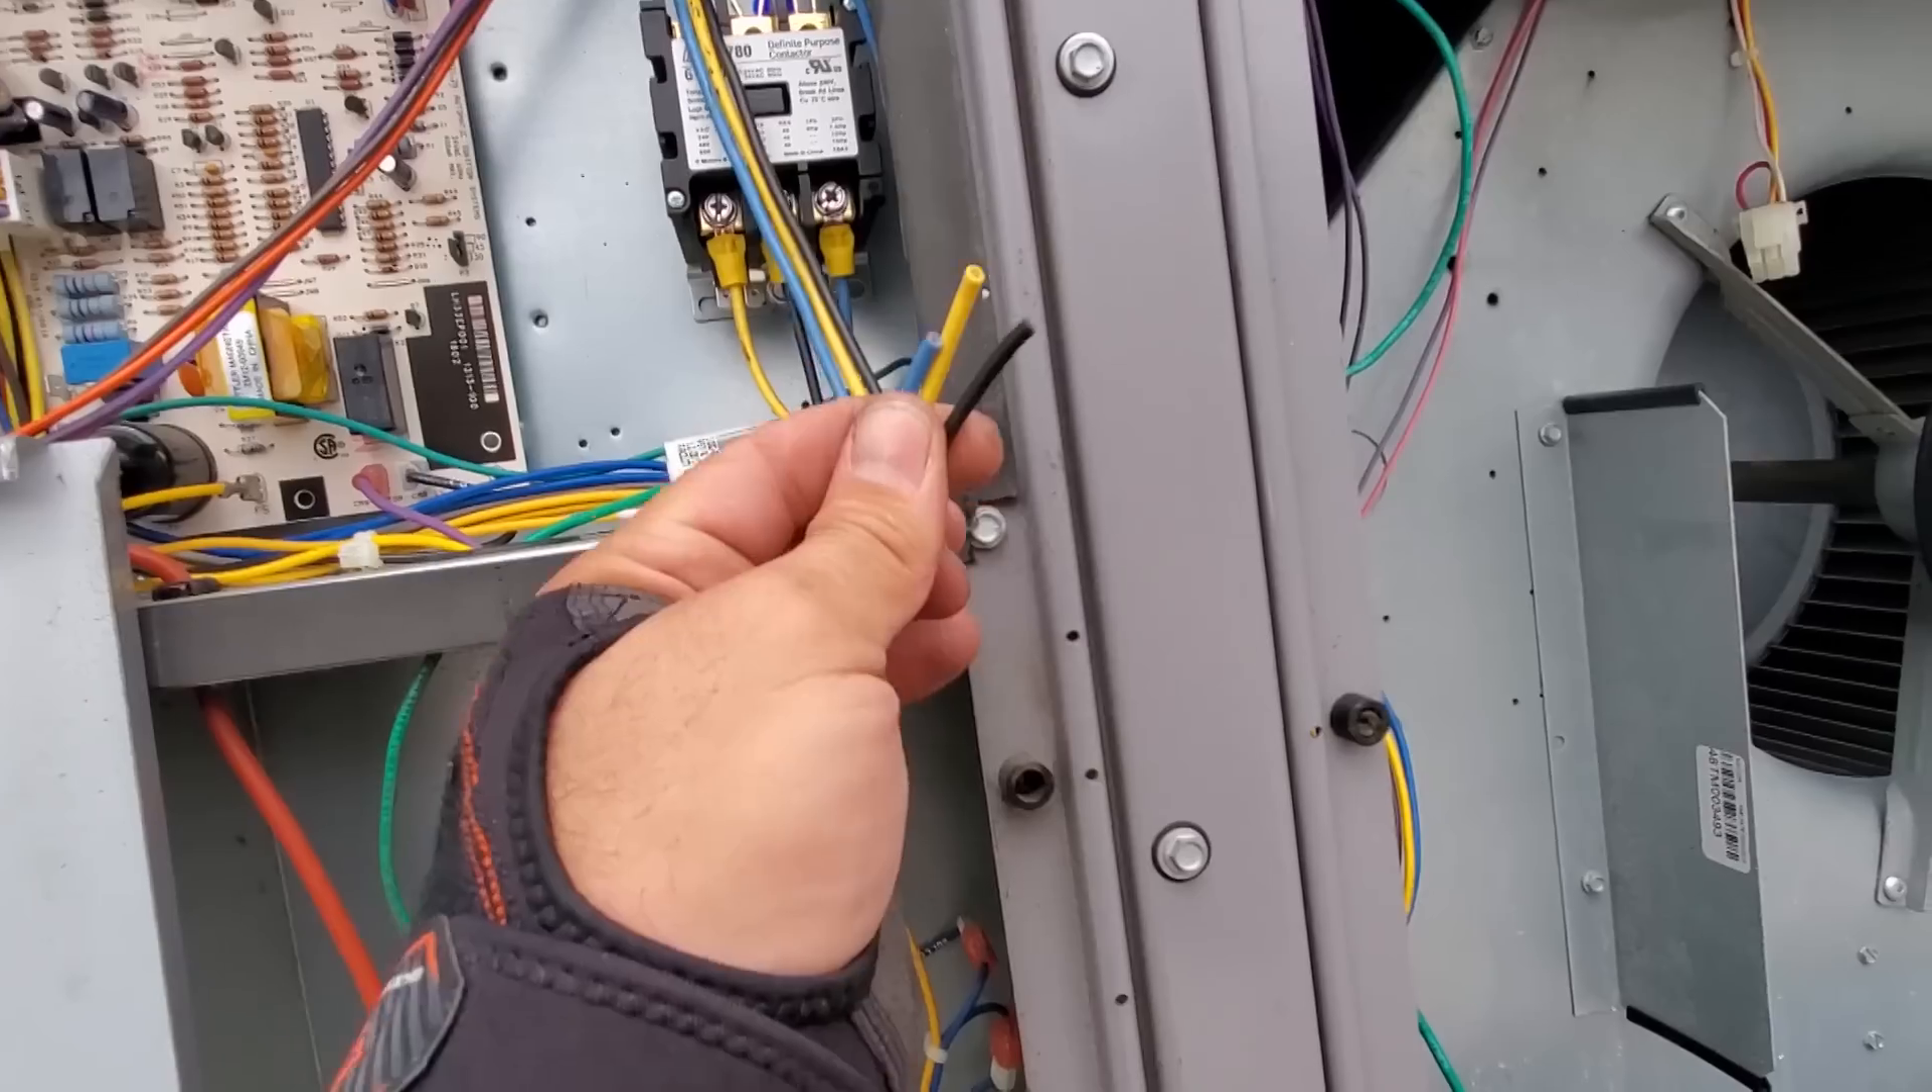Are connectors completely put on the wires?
No.